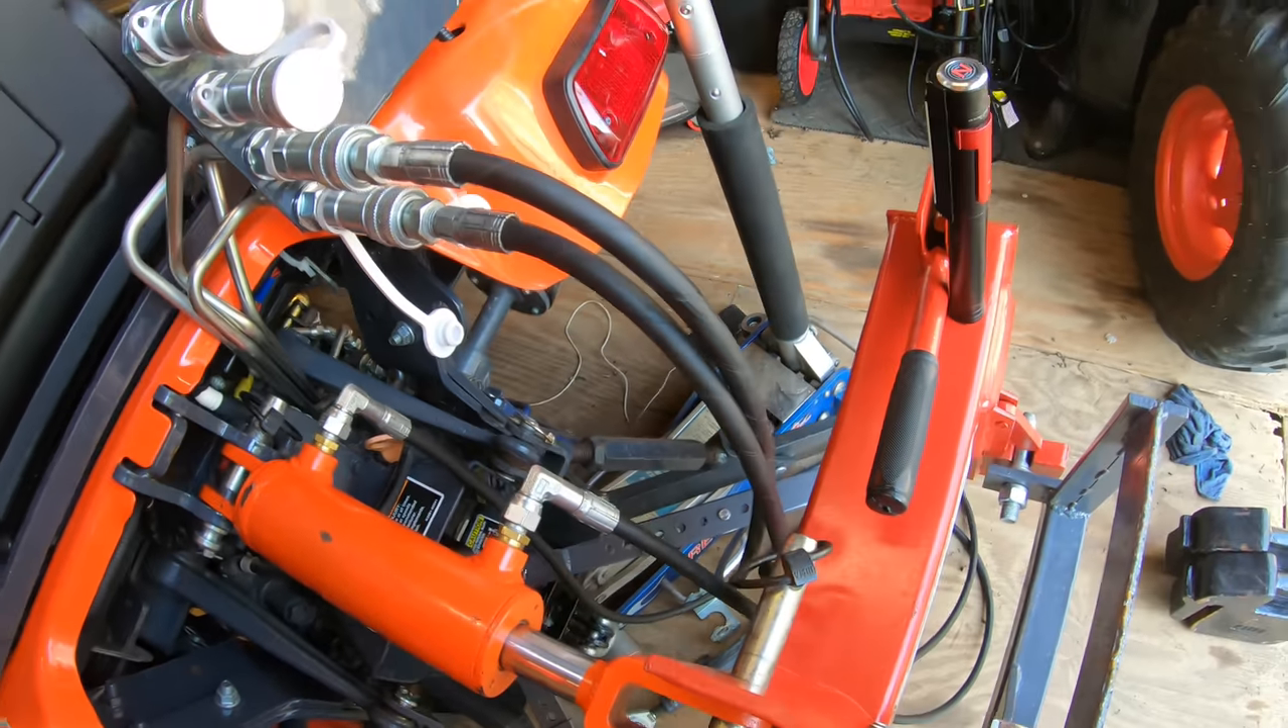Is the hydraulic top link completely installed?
Yes.